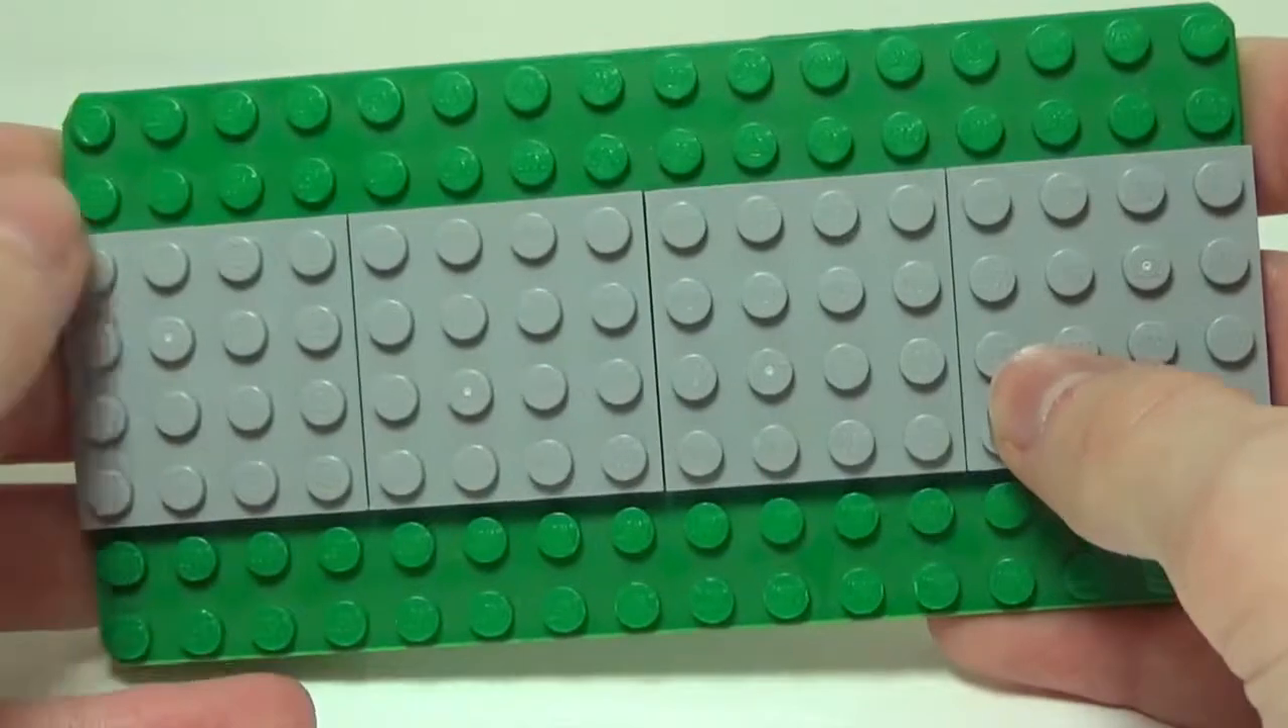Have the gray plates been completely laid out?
Yes.